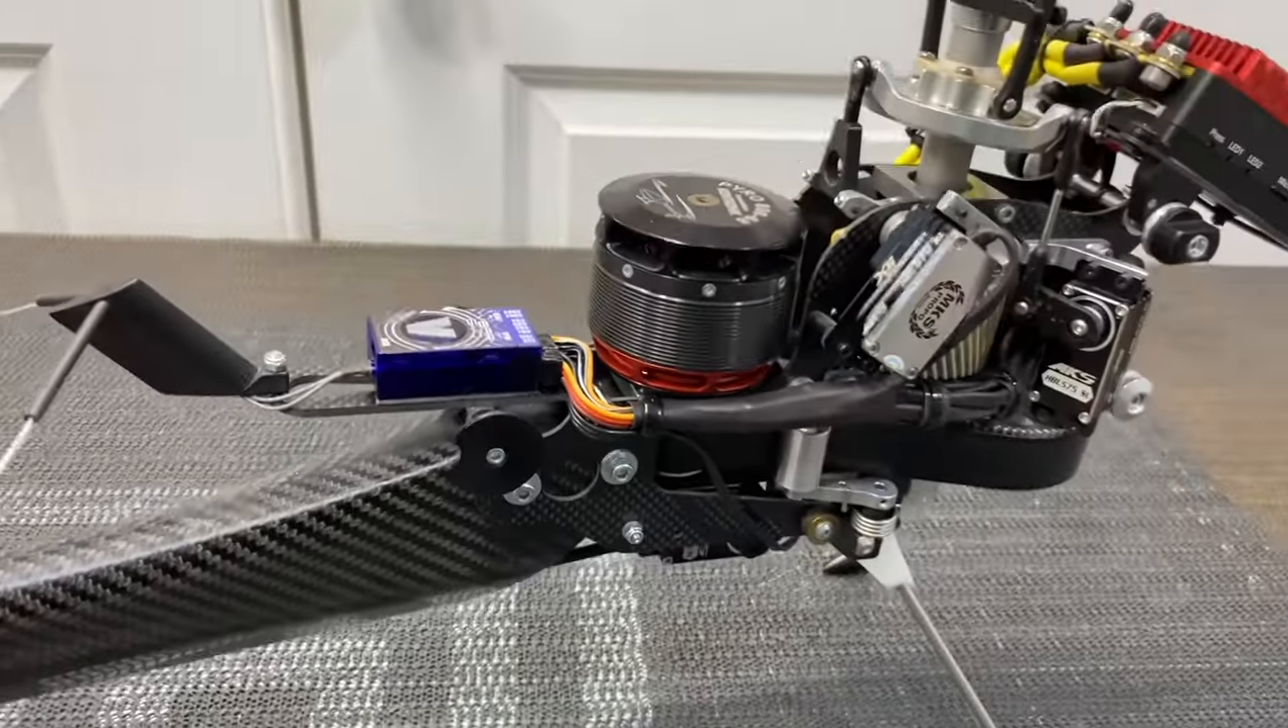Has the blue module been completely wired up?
Yes.